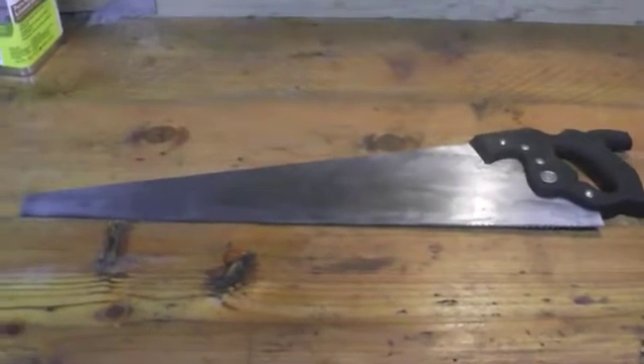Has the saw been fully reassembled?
Yes.